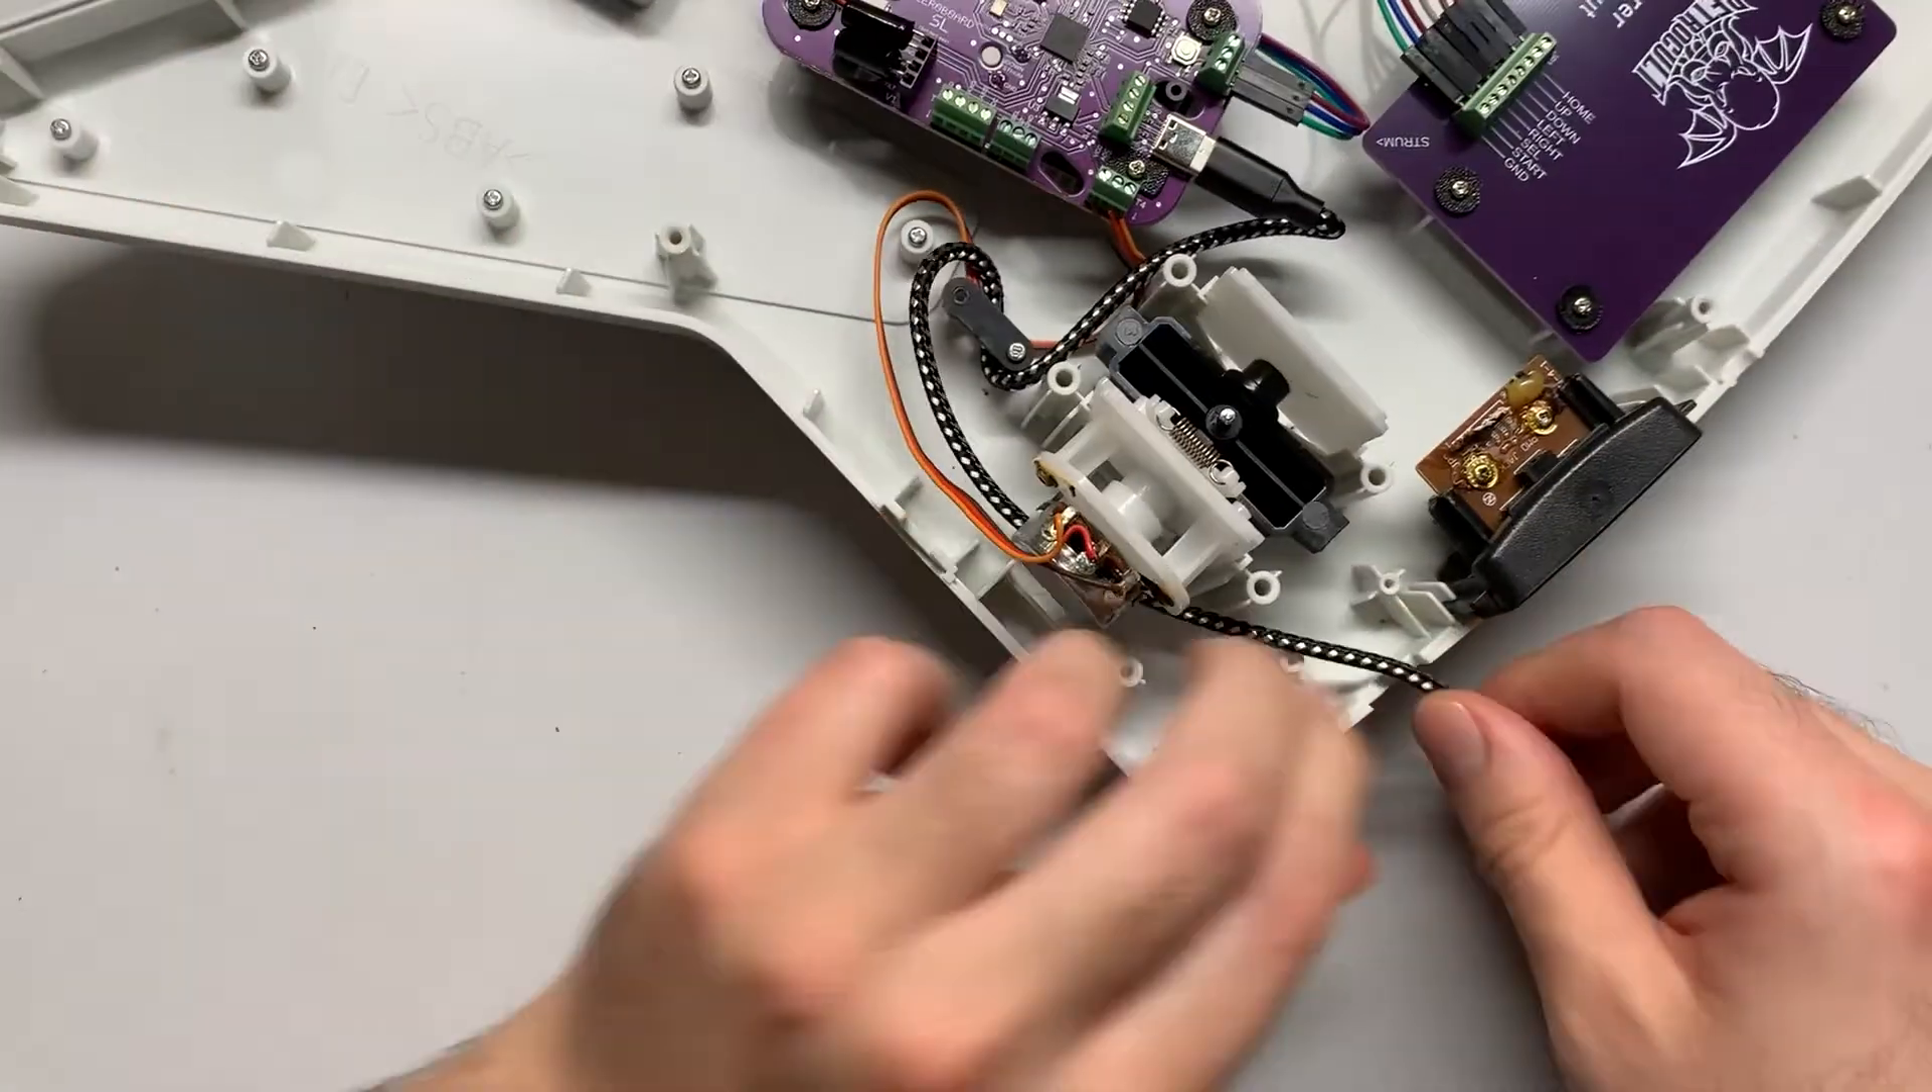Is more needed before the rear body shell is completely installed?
Yes.